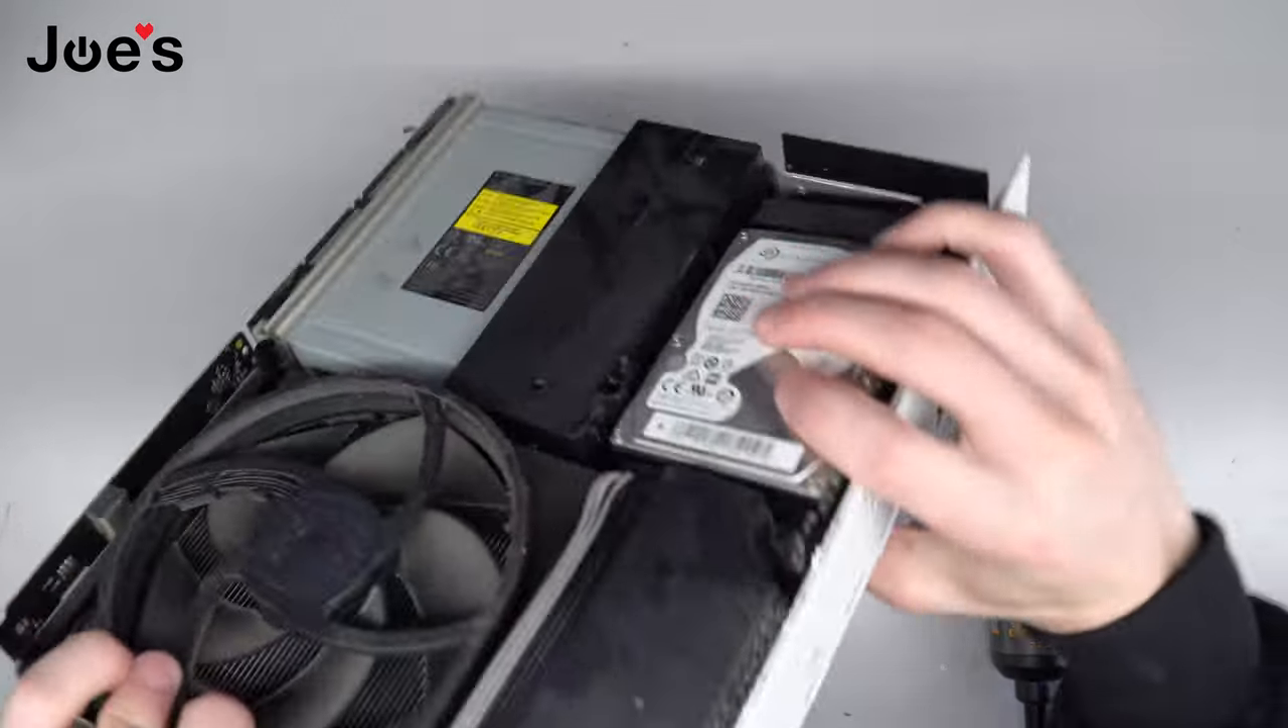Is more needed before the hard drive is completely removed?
Yes.